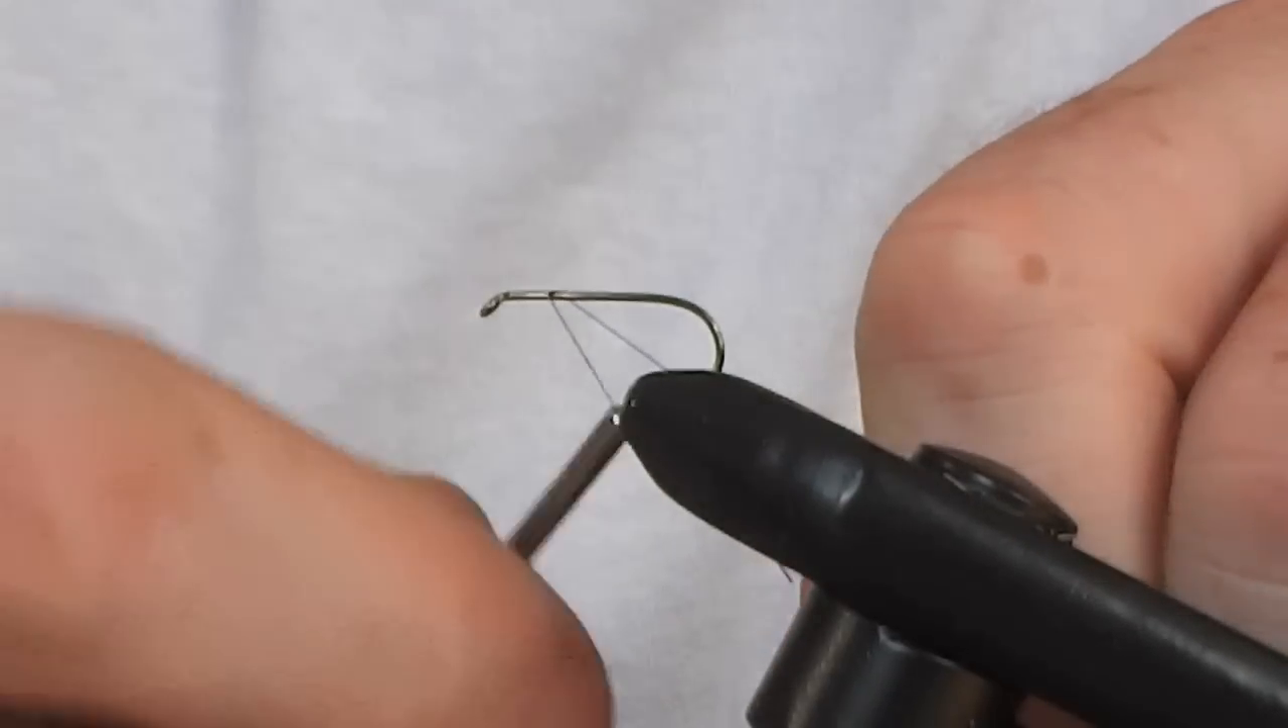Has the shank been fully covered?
No.